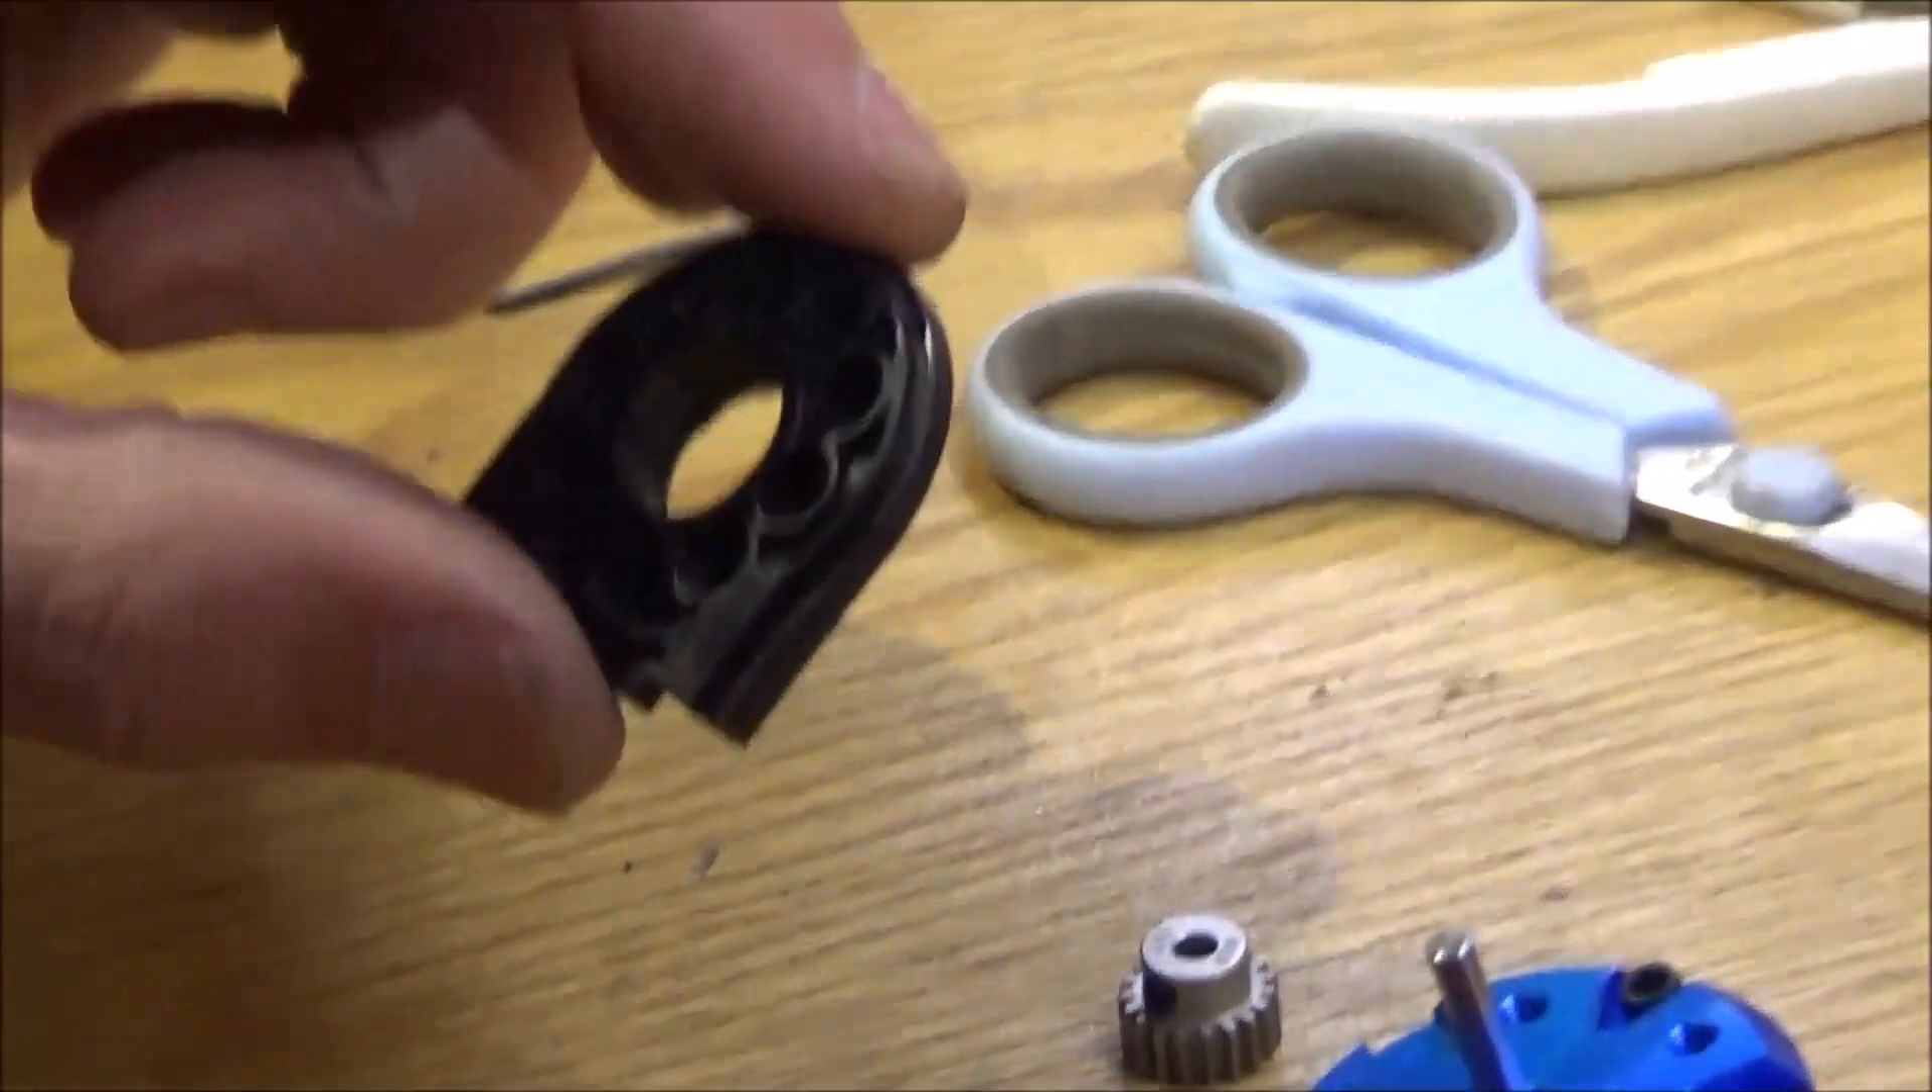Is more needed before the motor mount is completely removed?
No.